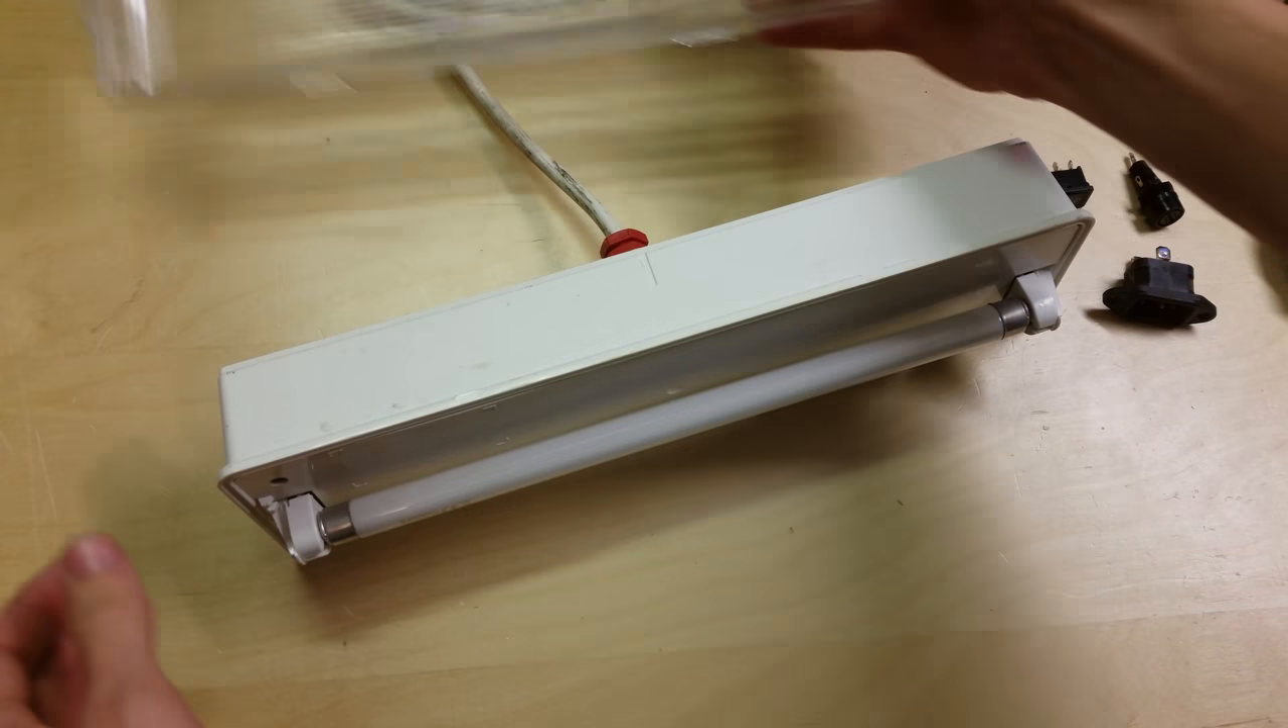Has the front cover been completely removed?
Yes.